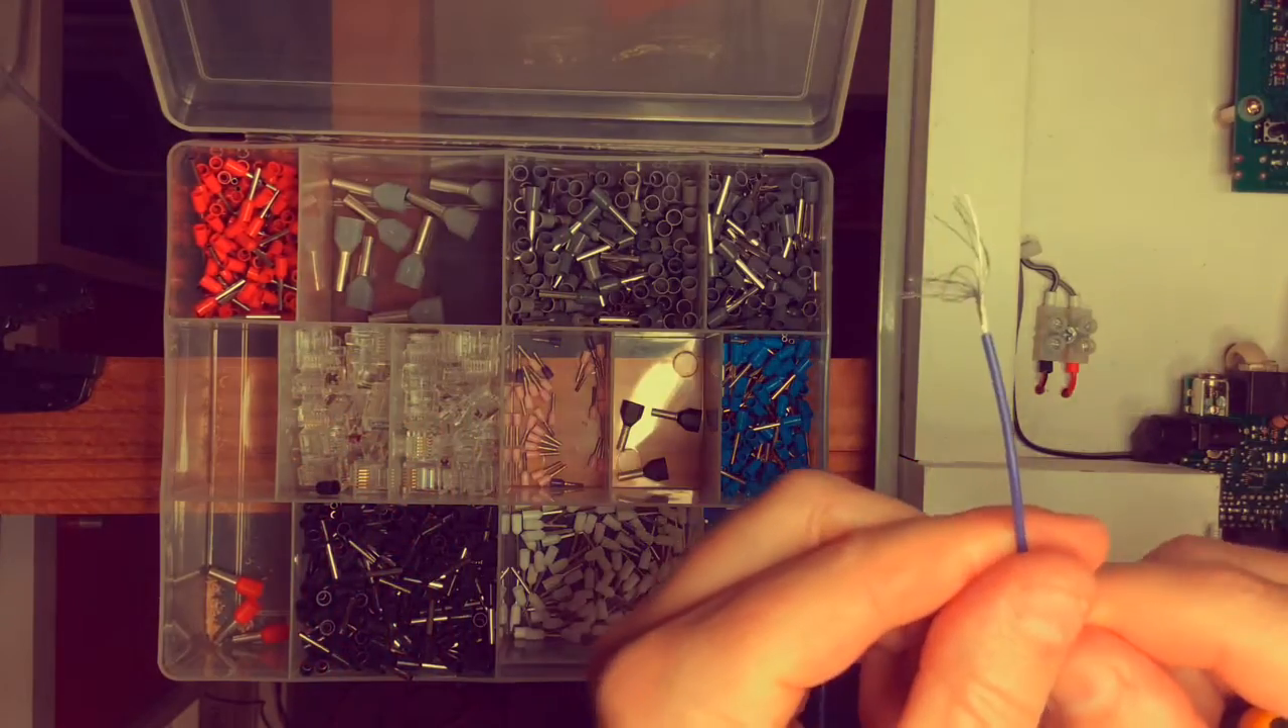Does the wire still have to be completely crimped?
Yes.